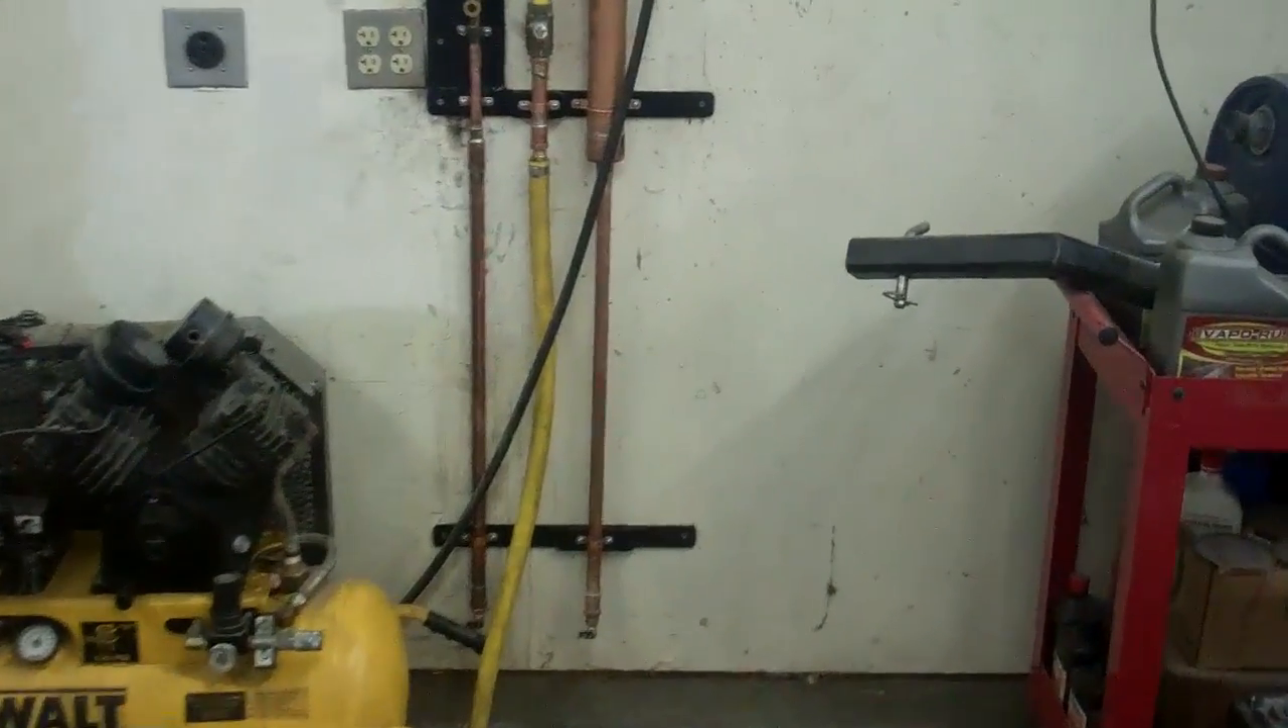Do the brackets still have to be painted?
No.